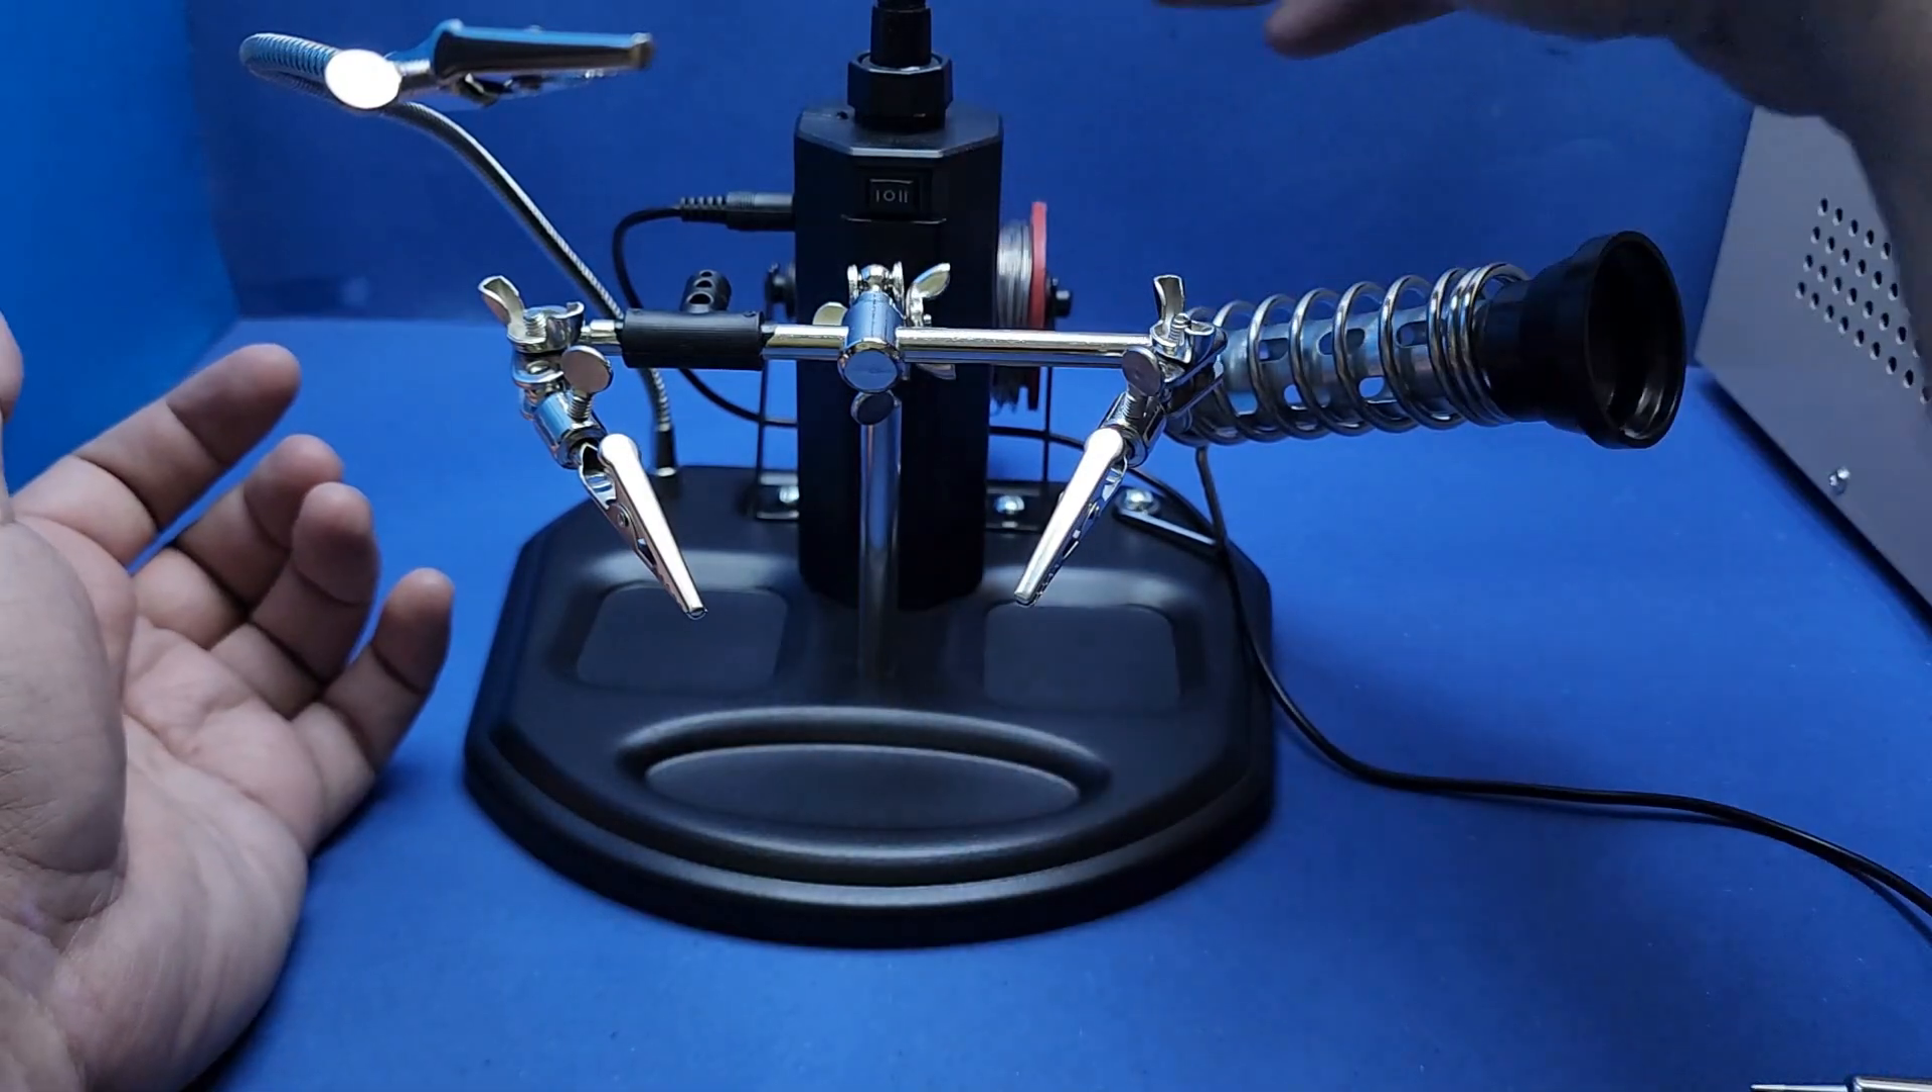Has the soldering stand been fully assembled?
Yes.